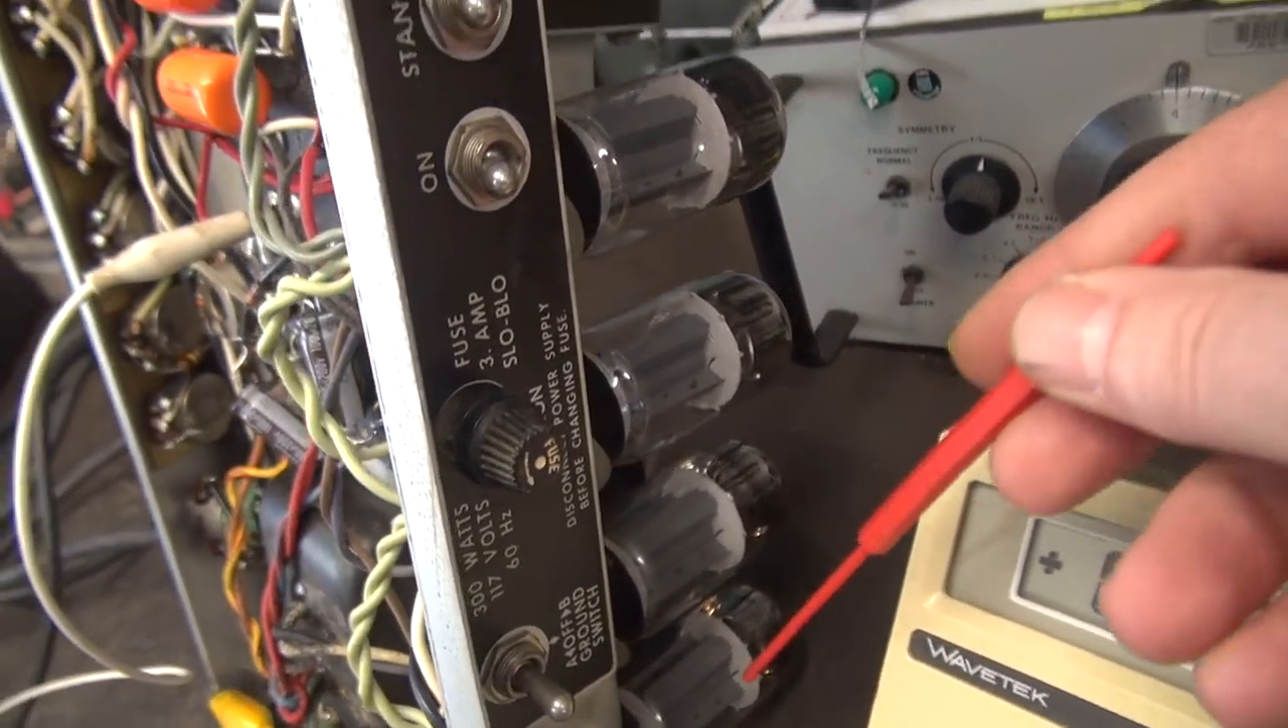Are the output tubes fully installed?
Yes.